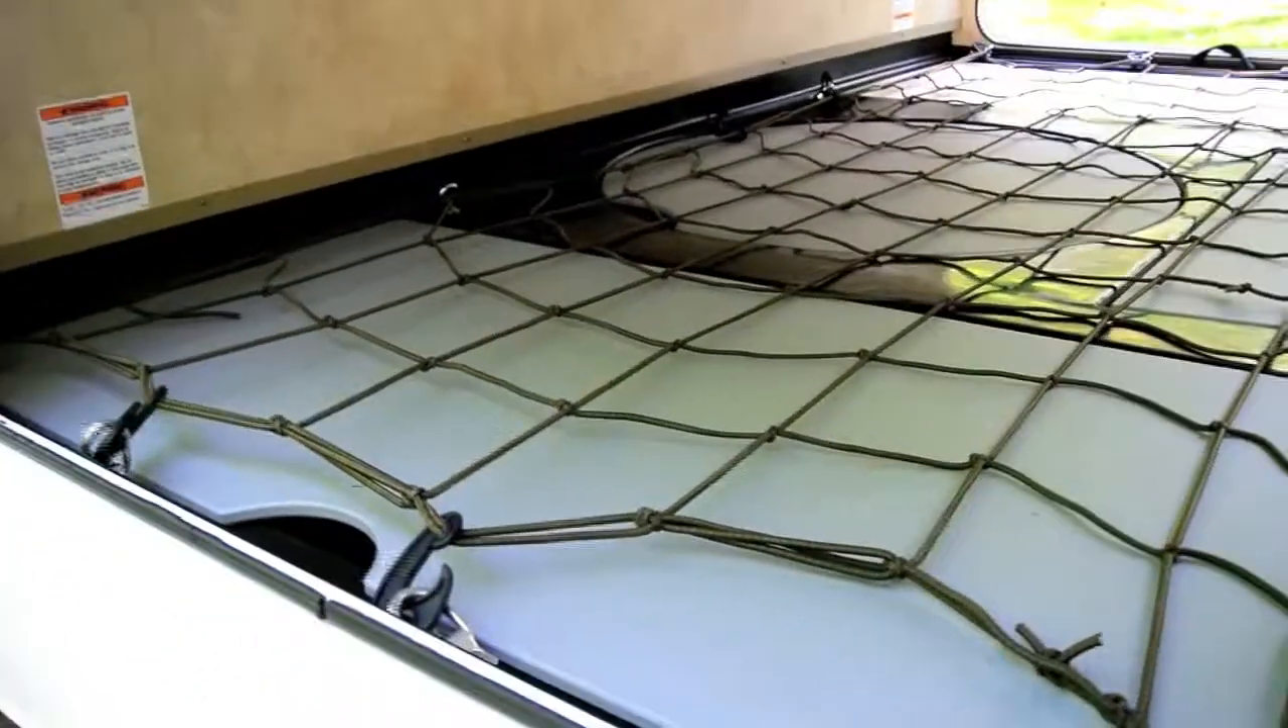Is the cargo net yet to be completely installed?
No.